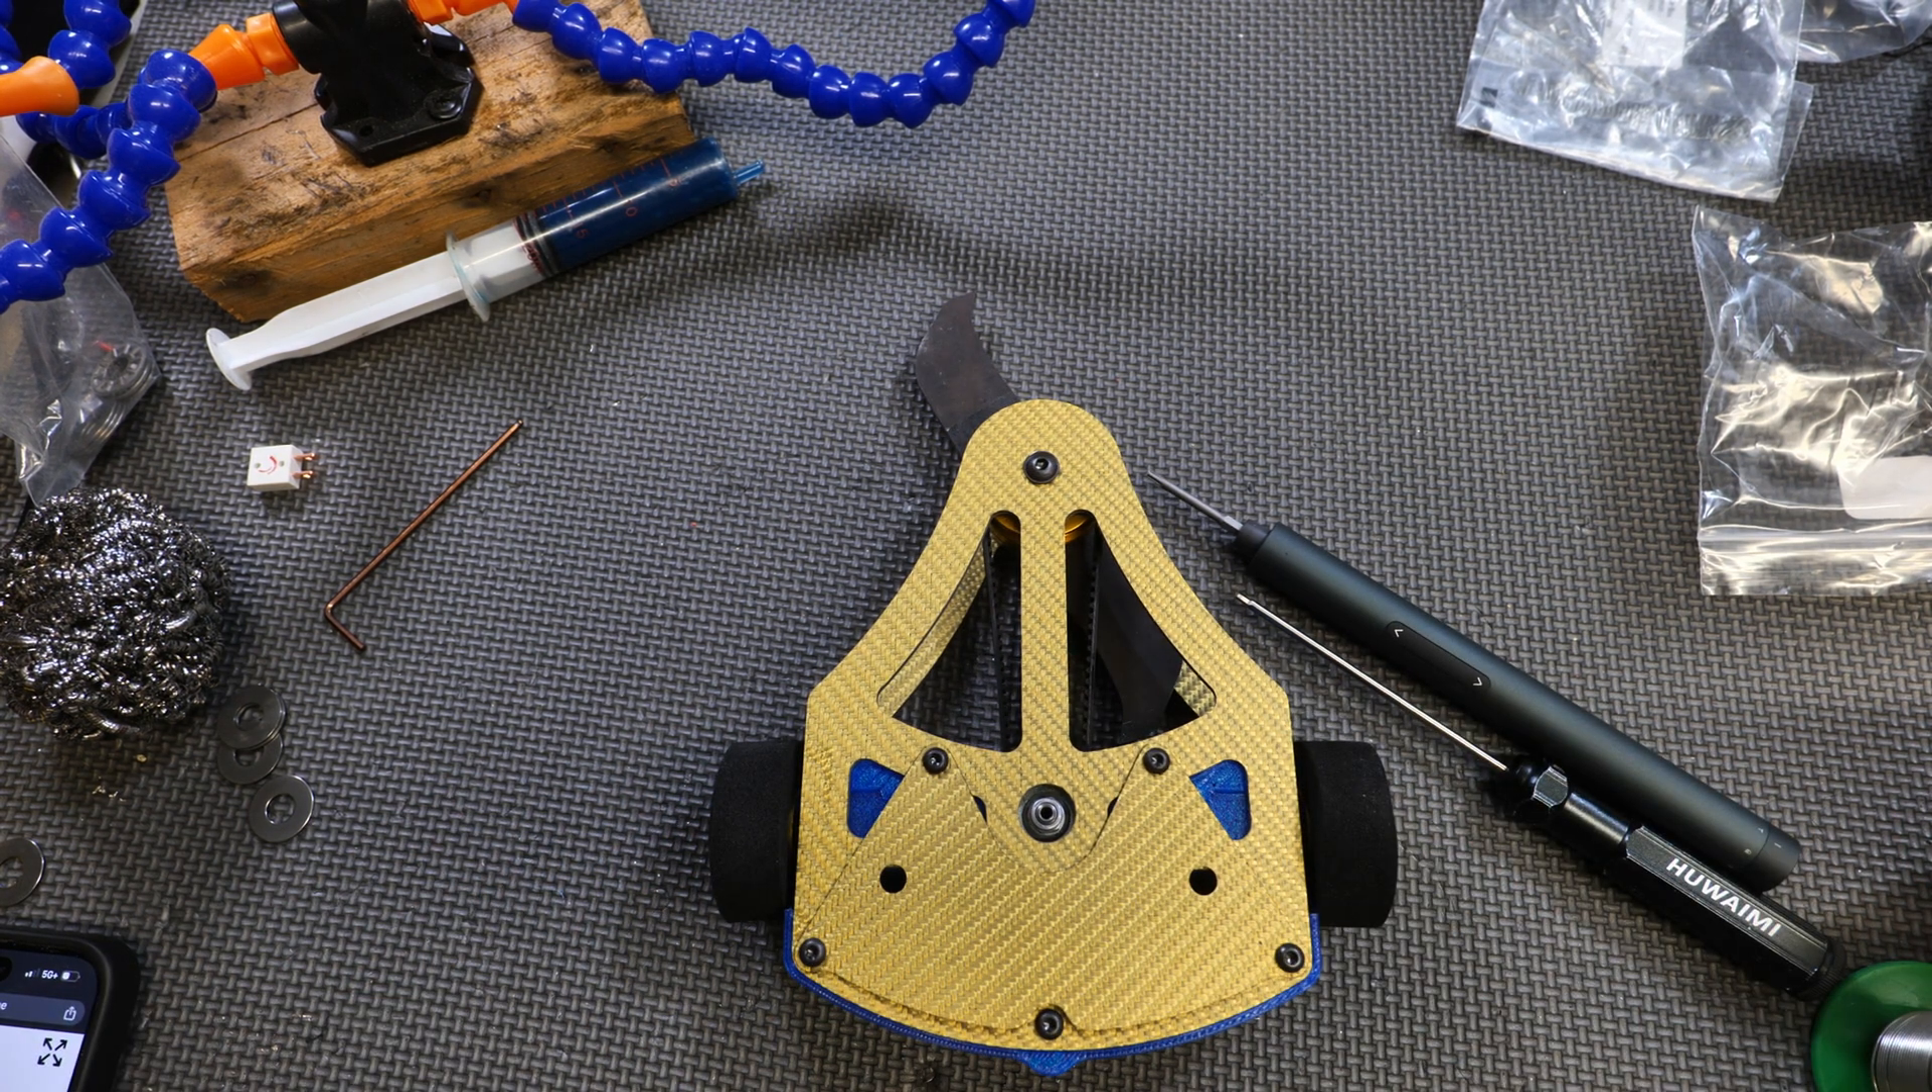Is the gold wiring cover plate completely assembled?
Yes.